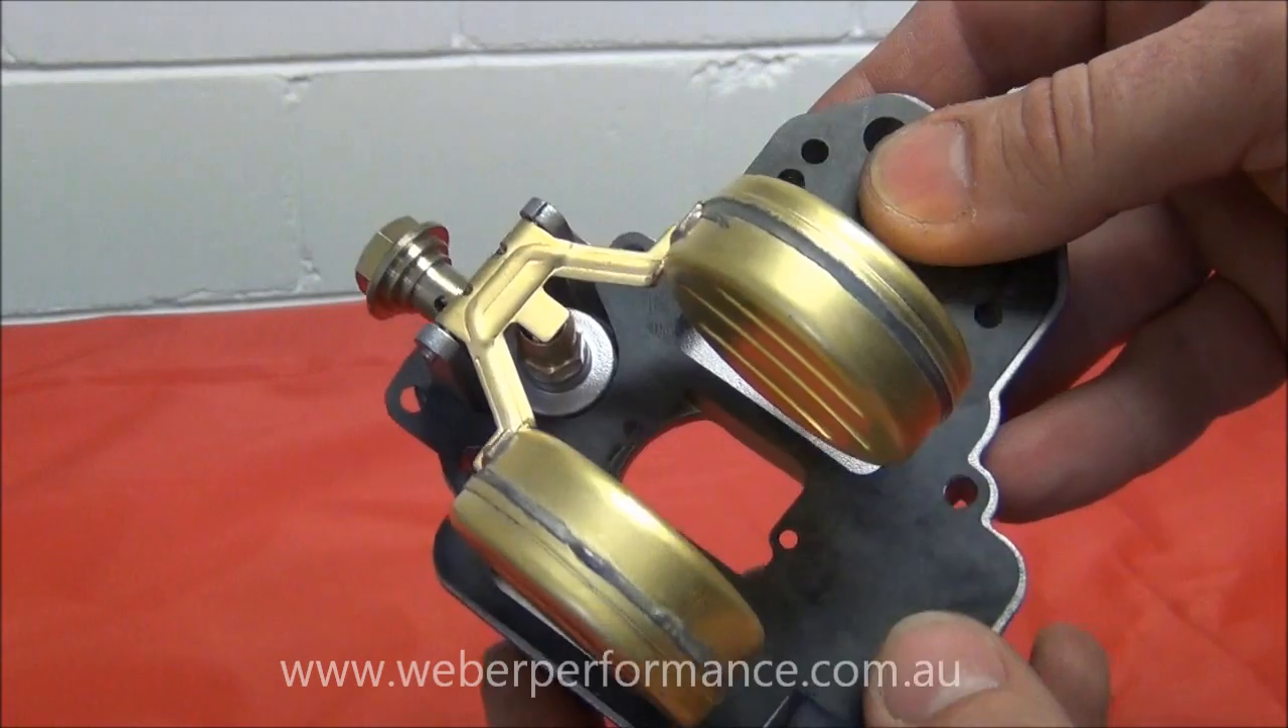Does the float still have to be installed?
No.